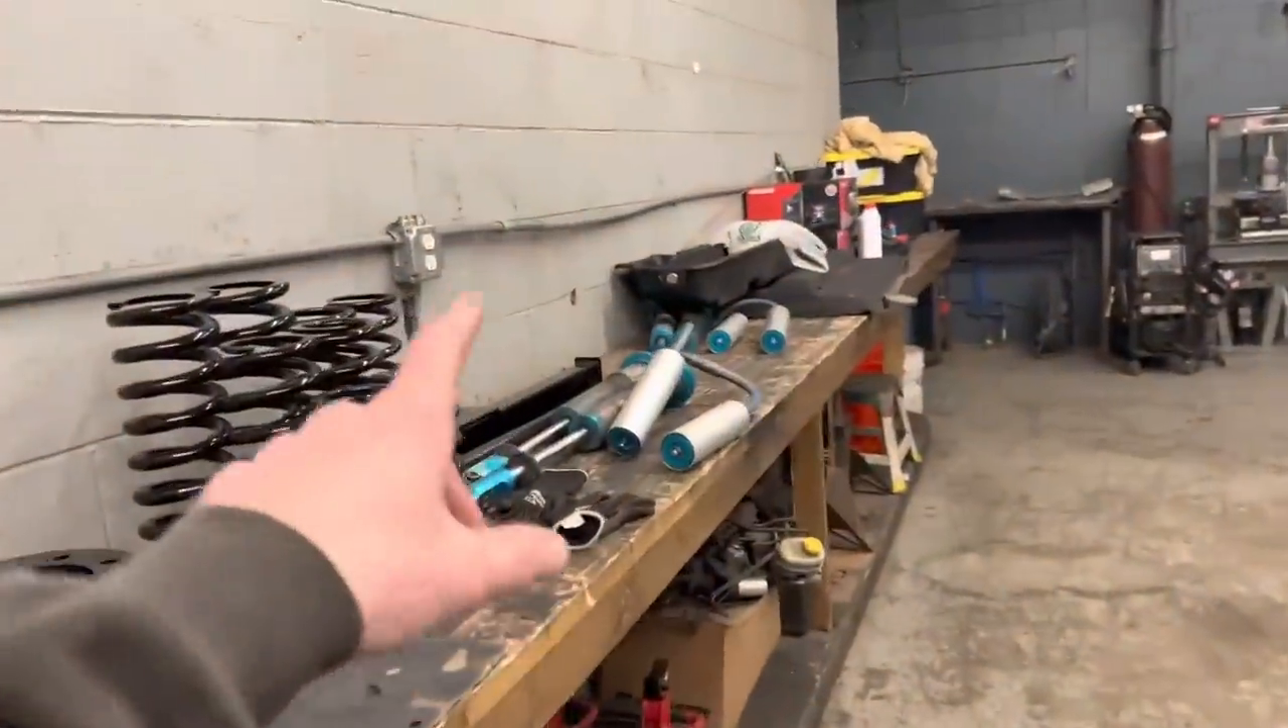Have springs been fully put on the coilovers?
No.